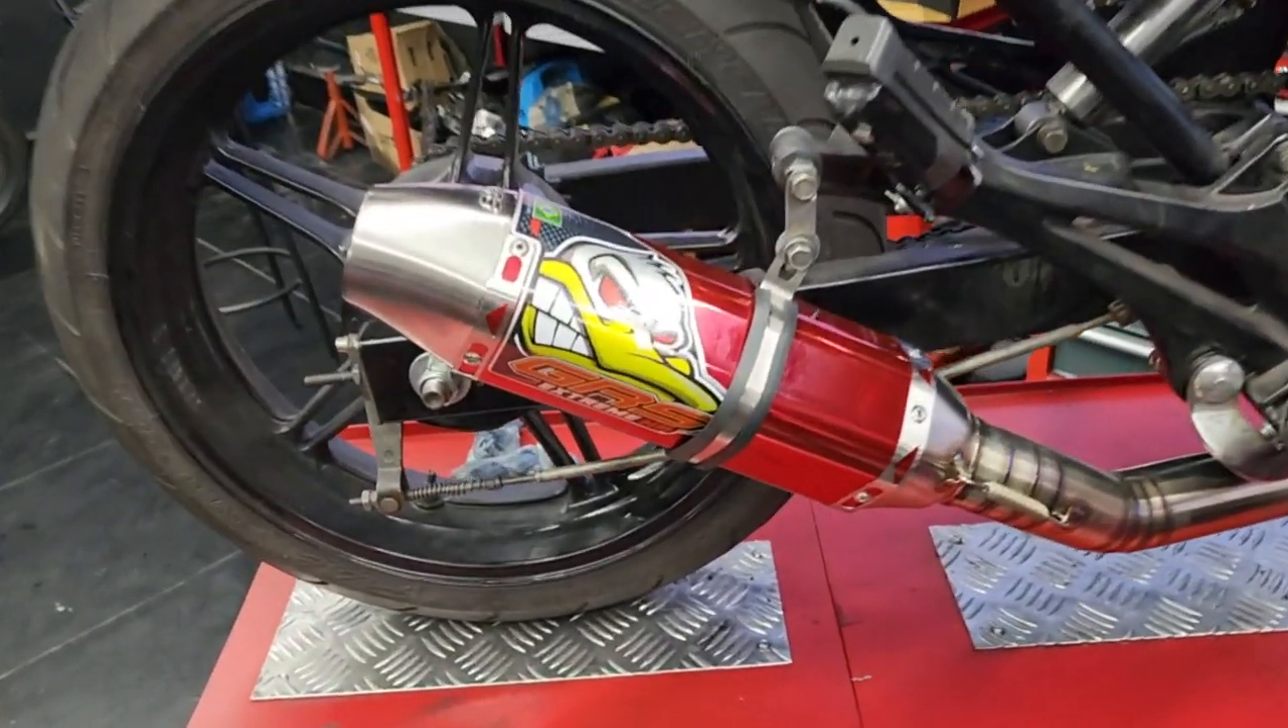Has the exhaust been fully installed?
Yes.